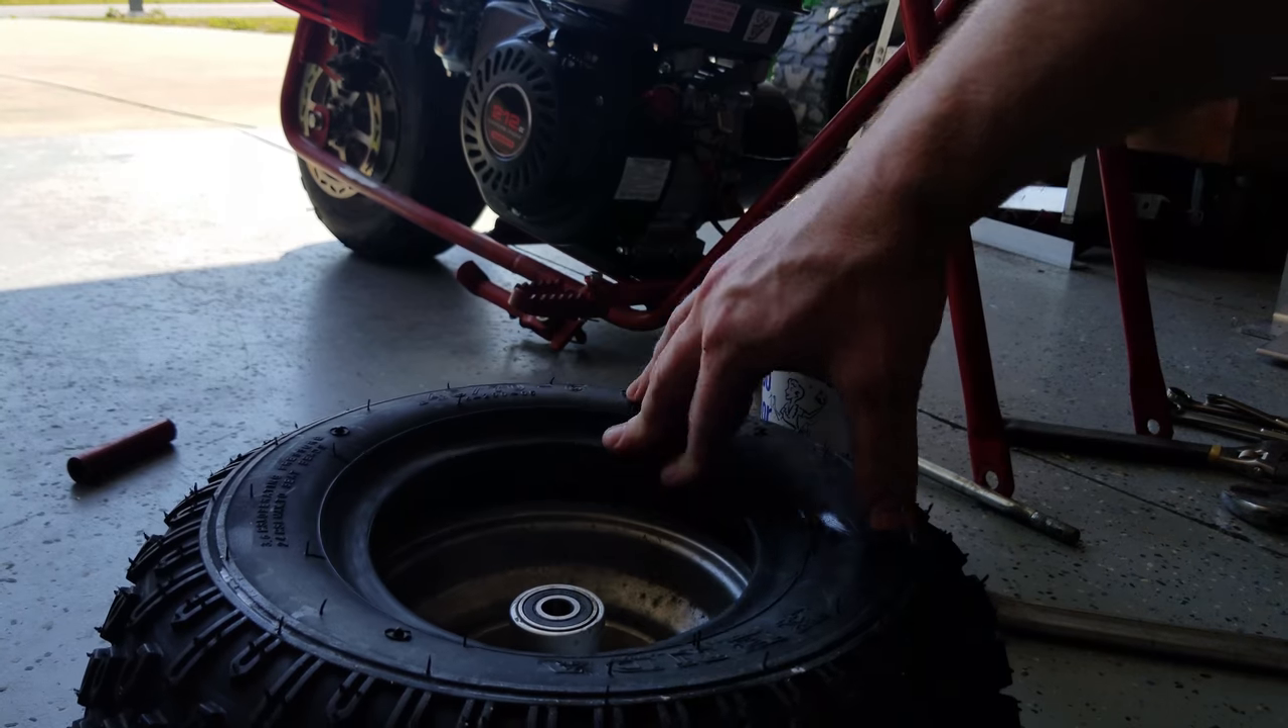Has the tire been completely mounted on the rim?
No.